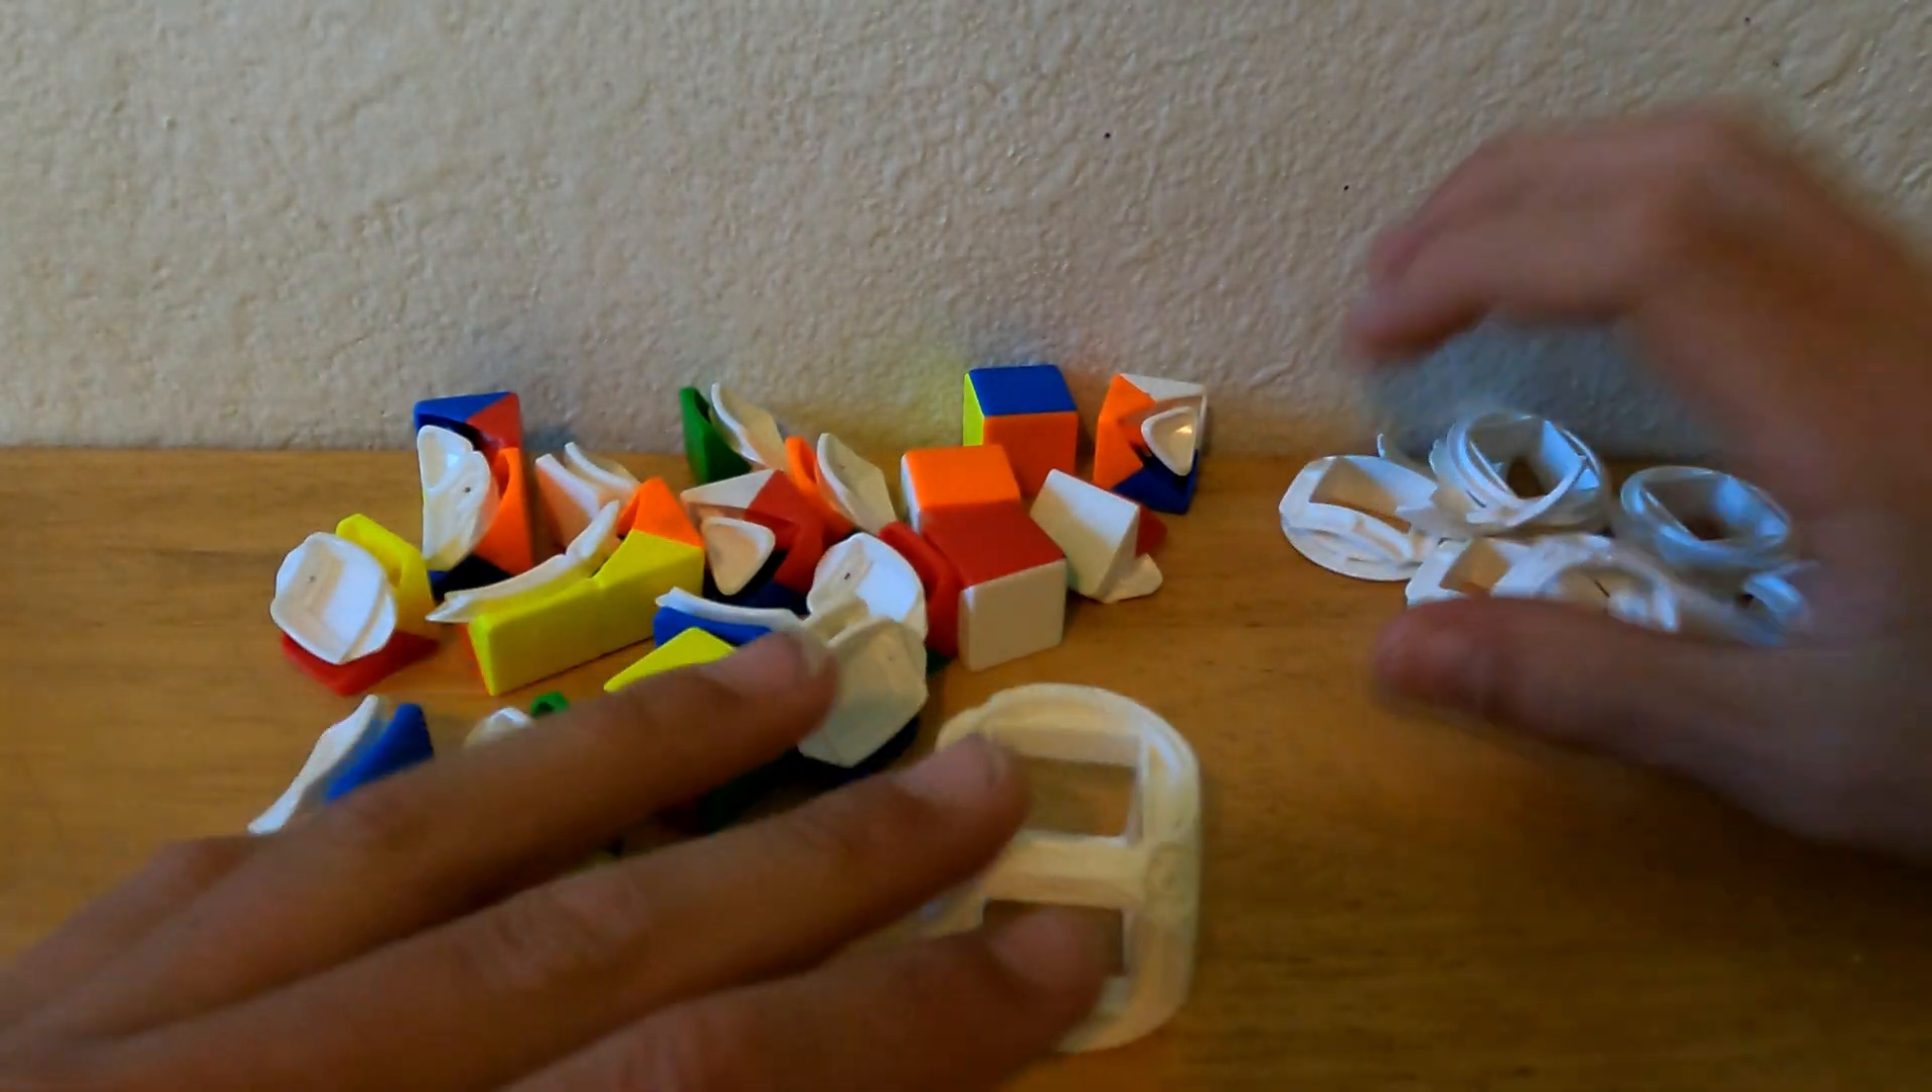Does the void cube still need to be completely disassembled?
No.